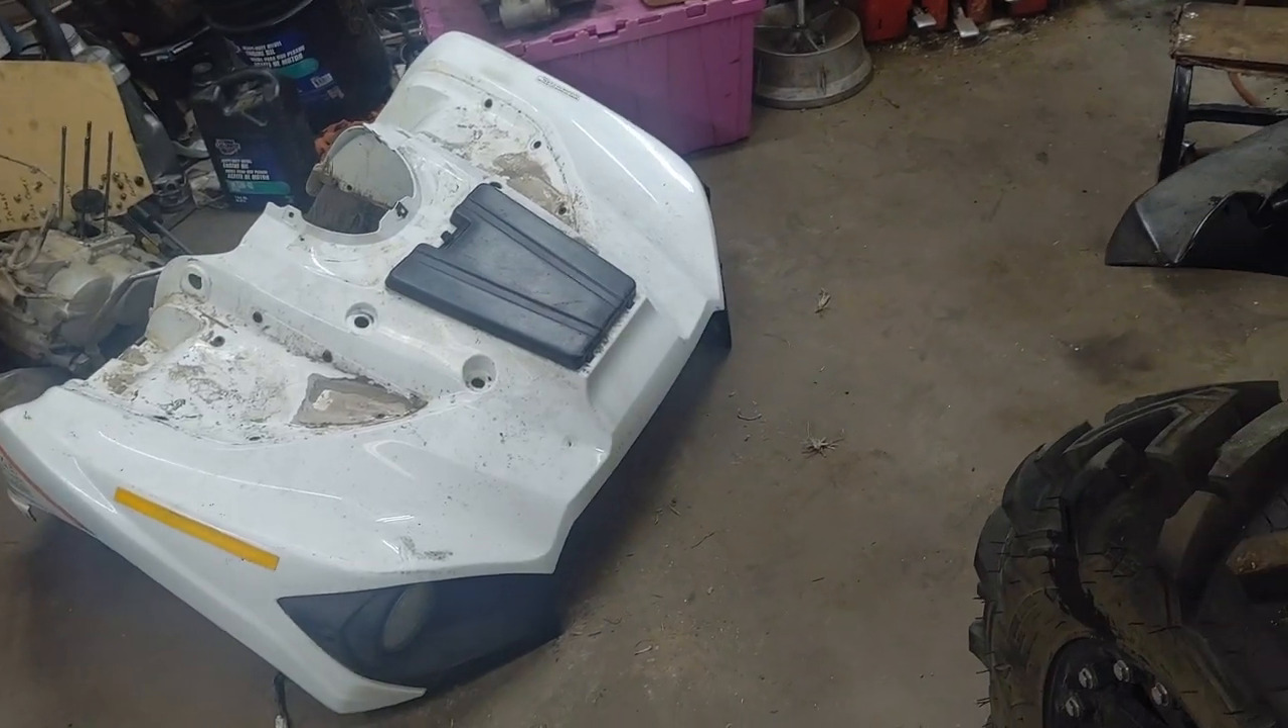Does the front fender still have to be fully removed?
No.